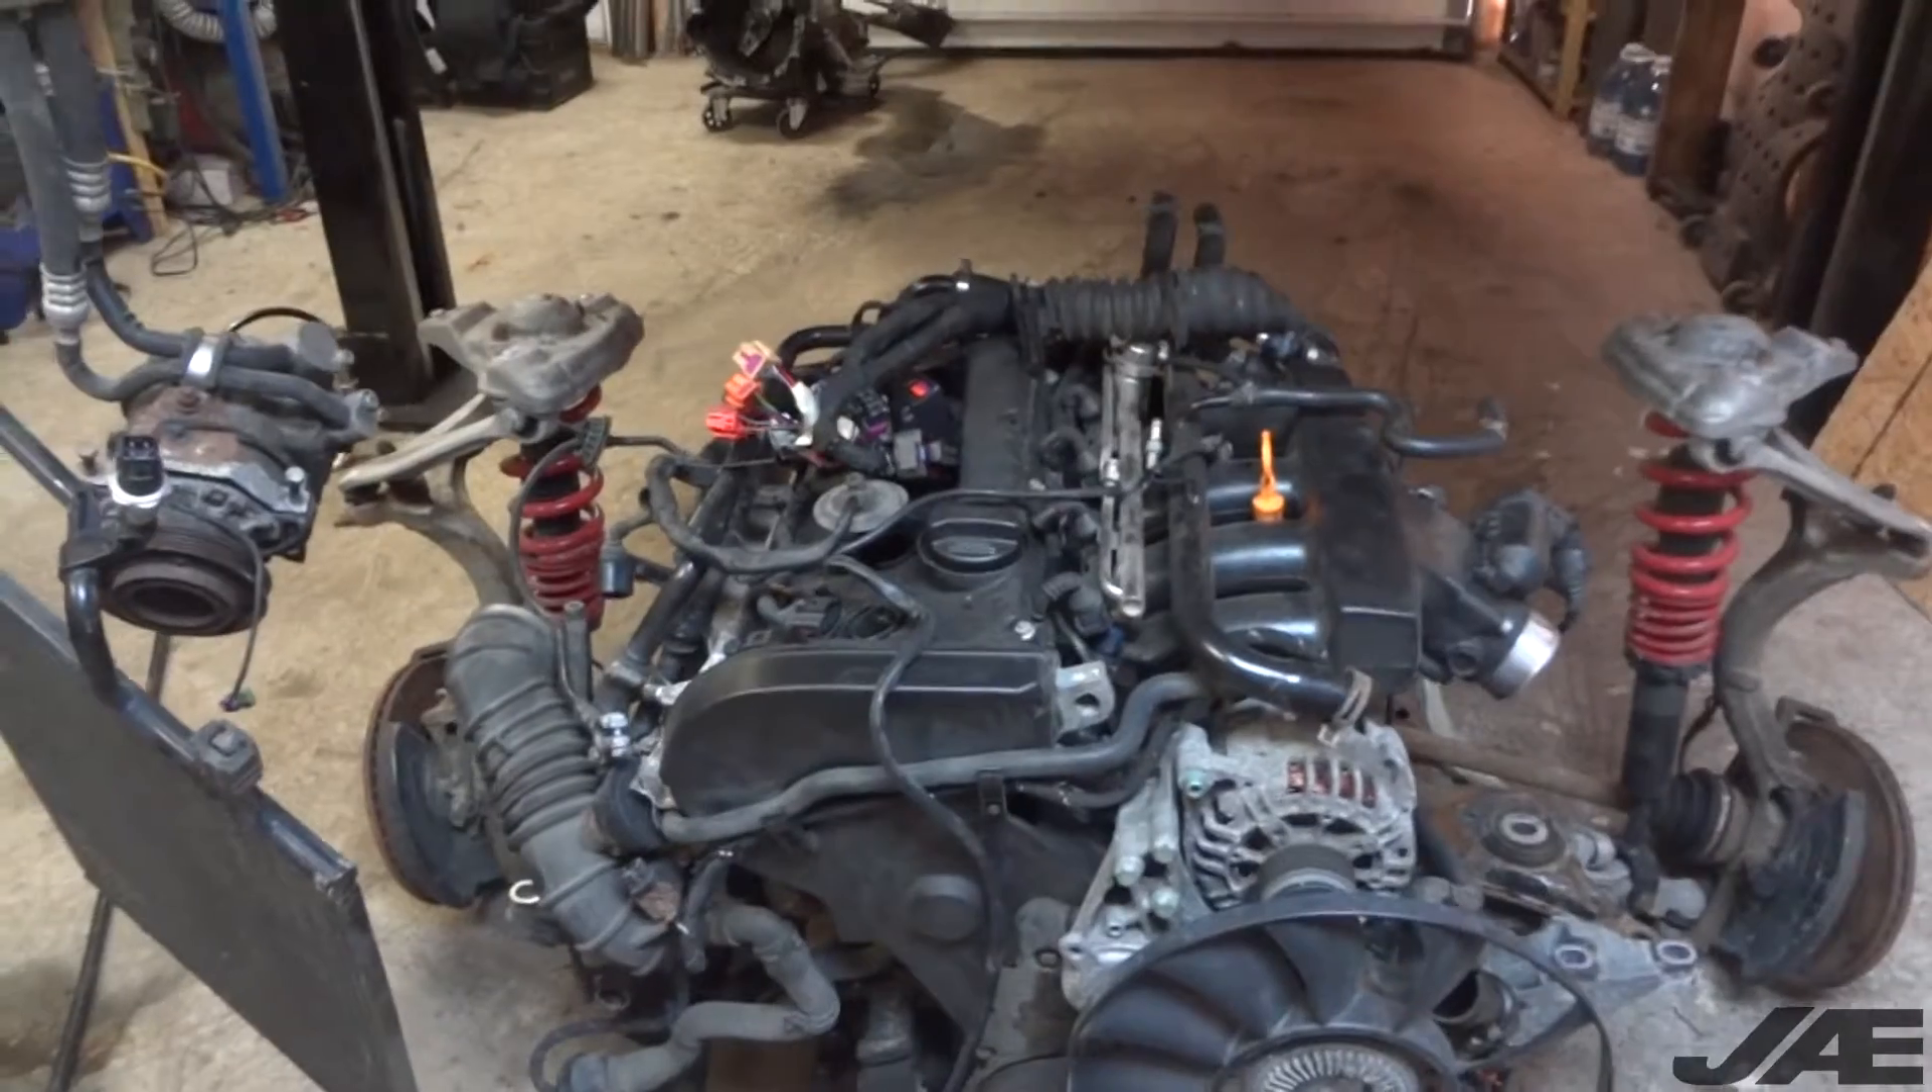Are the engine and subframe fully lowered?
Yes.